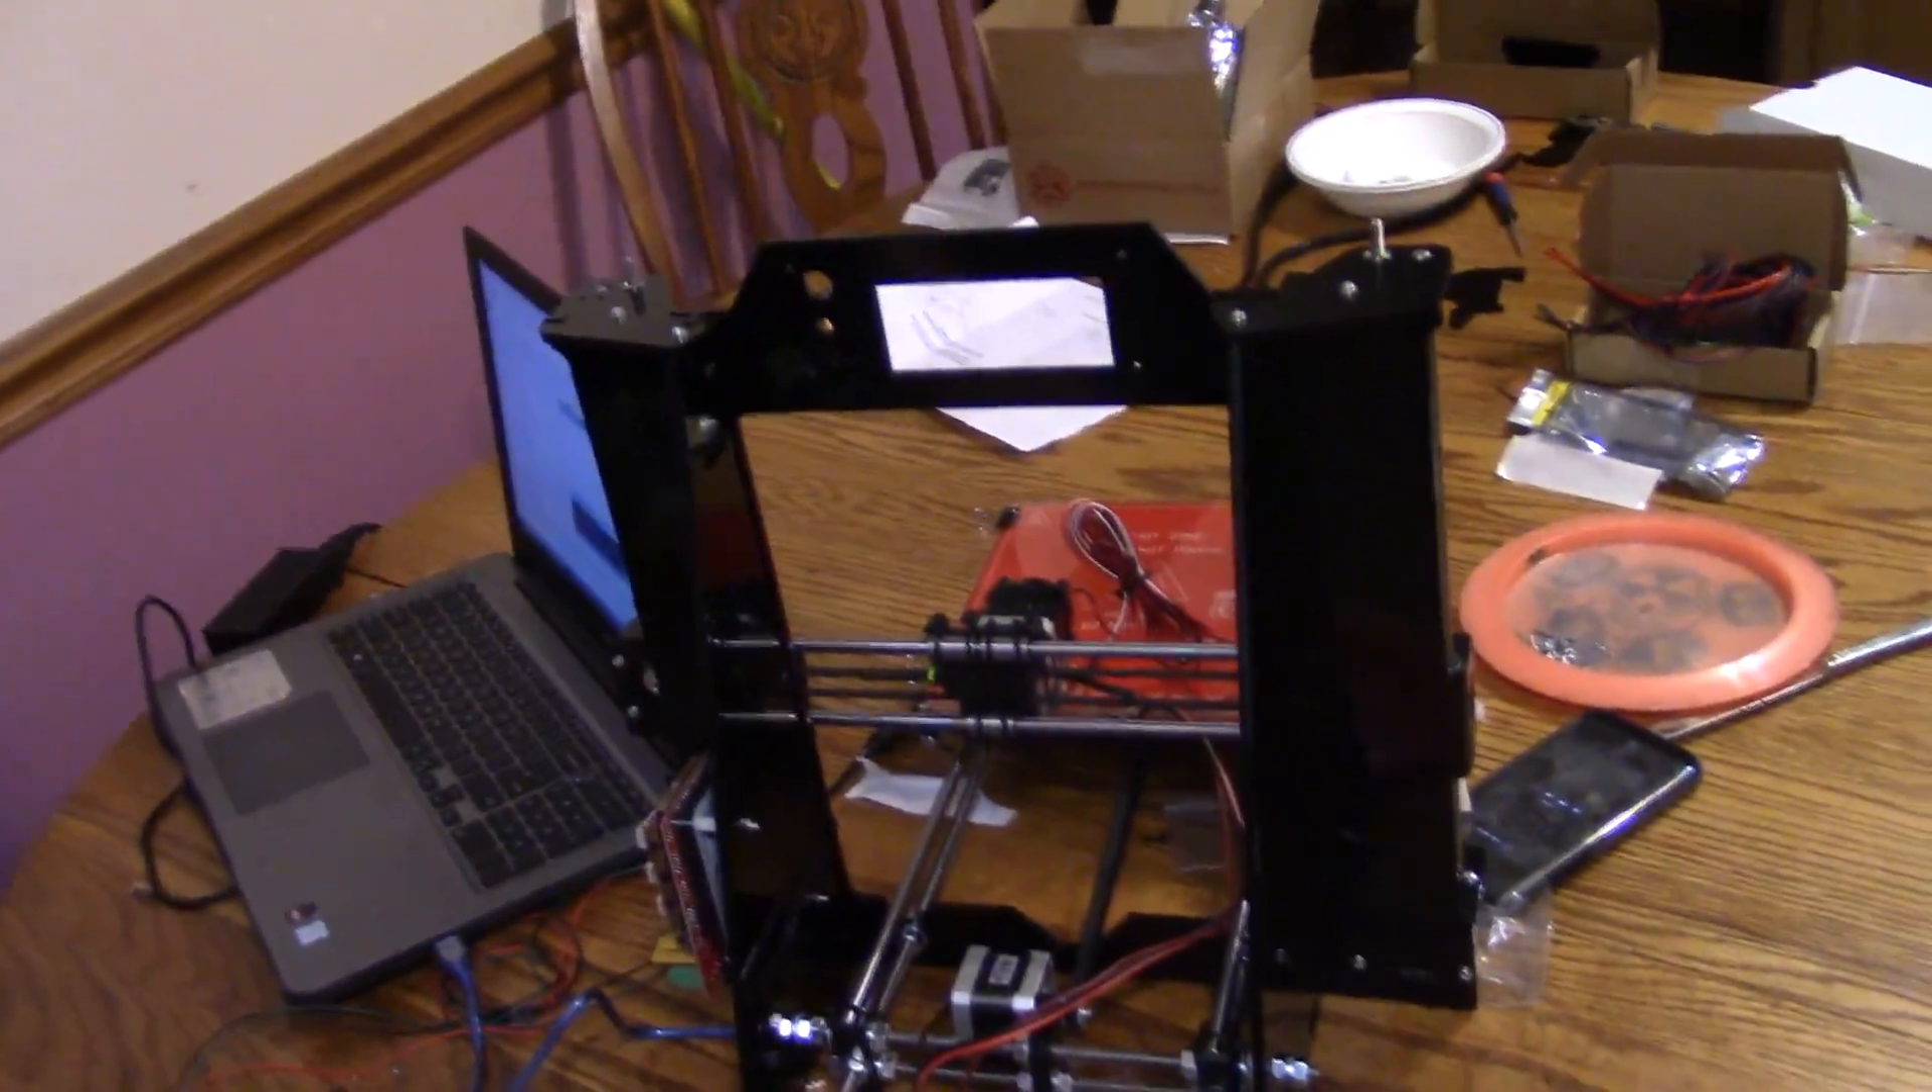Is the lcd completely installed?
No.